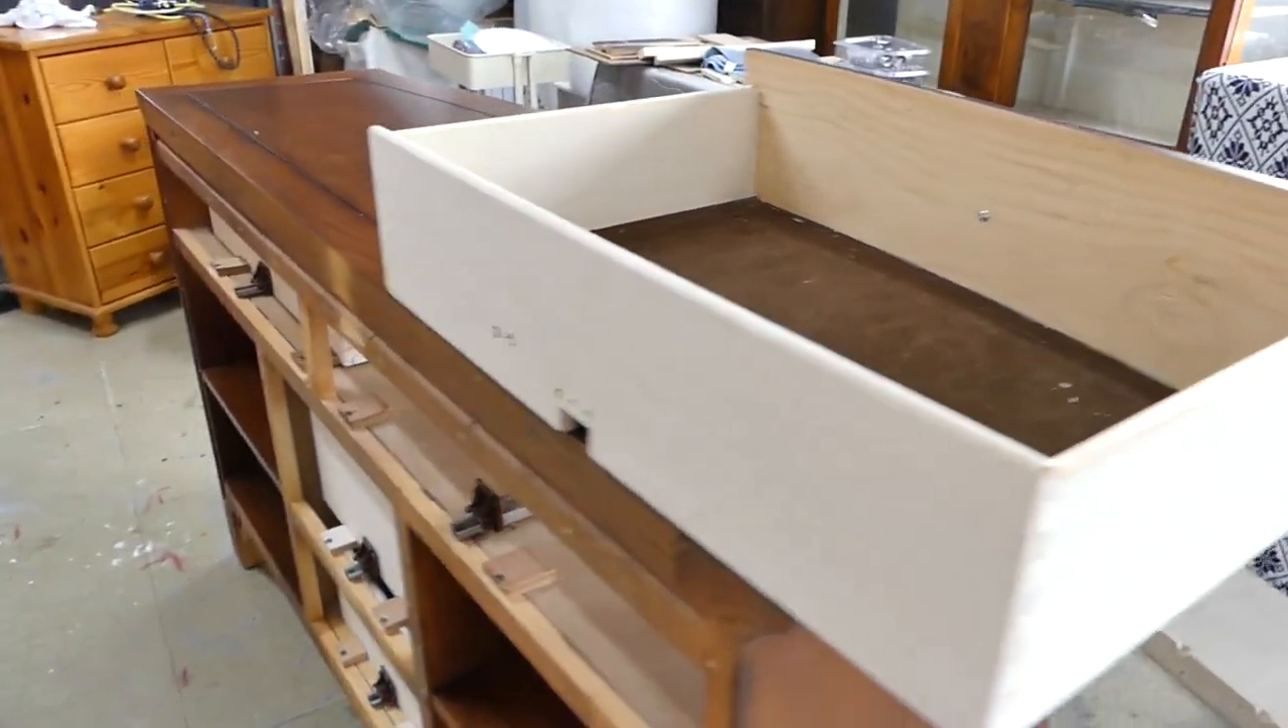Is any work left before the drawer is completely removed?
No.